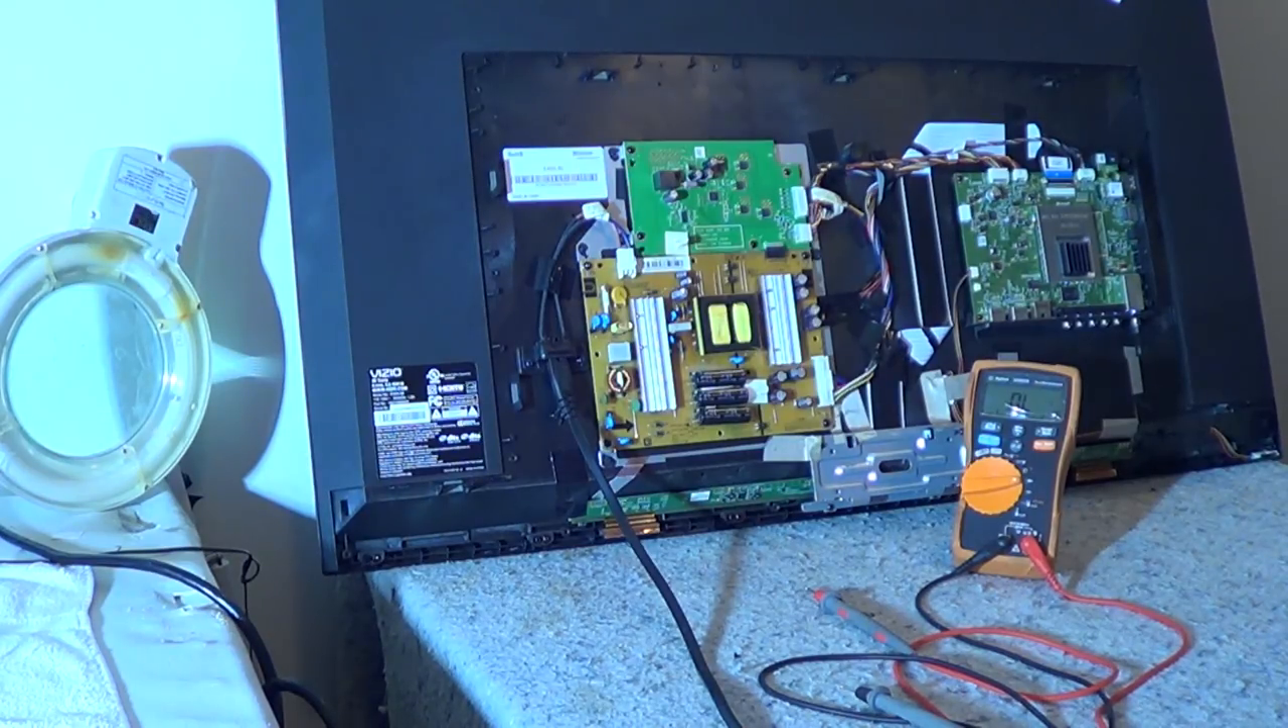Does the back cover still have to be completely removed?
No.